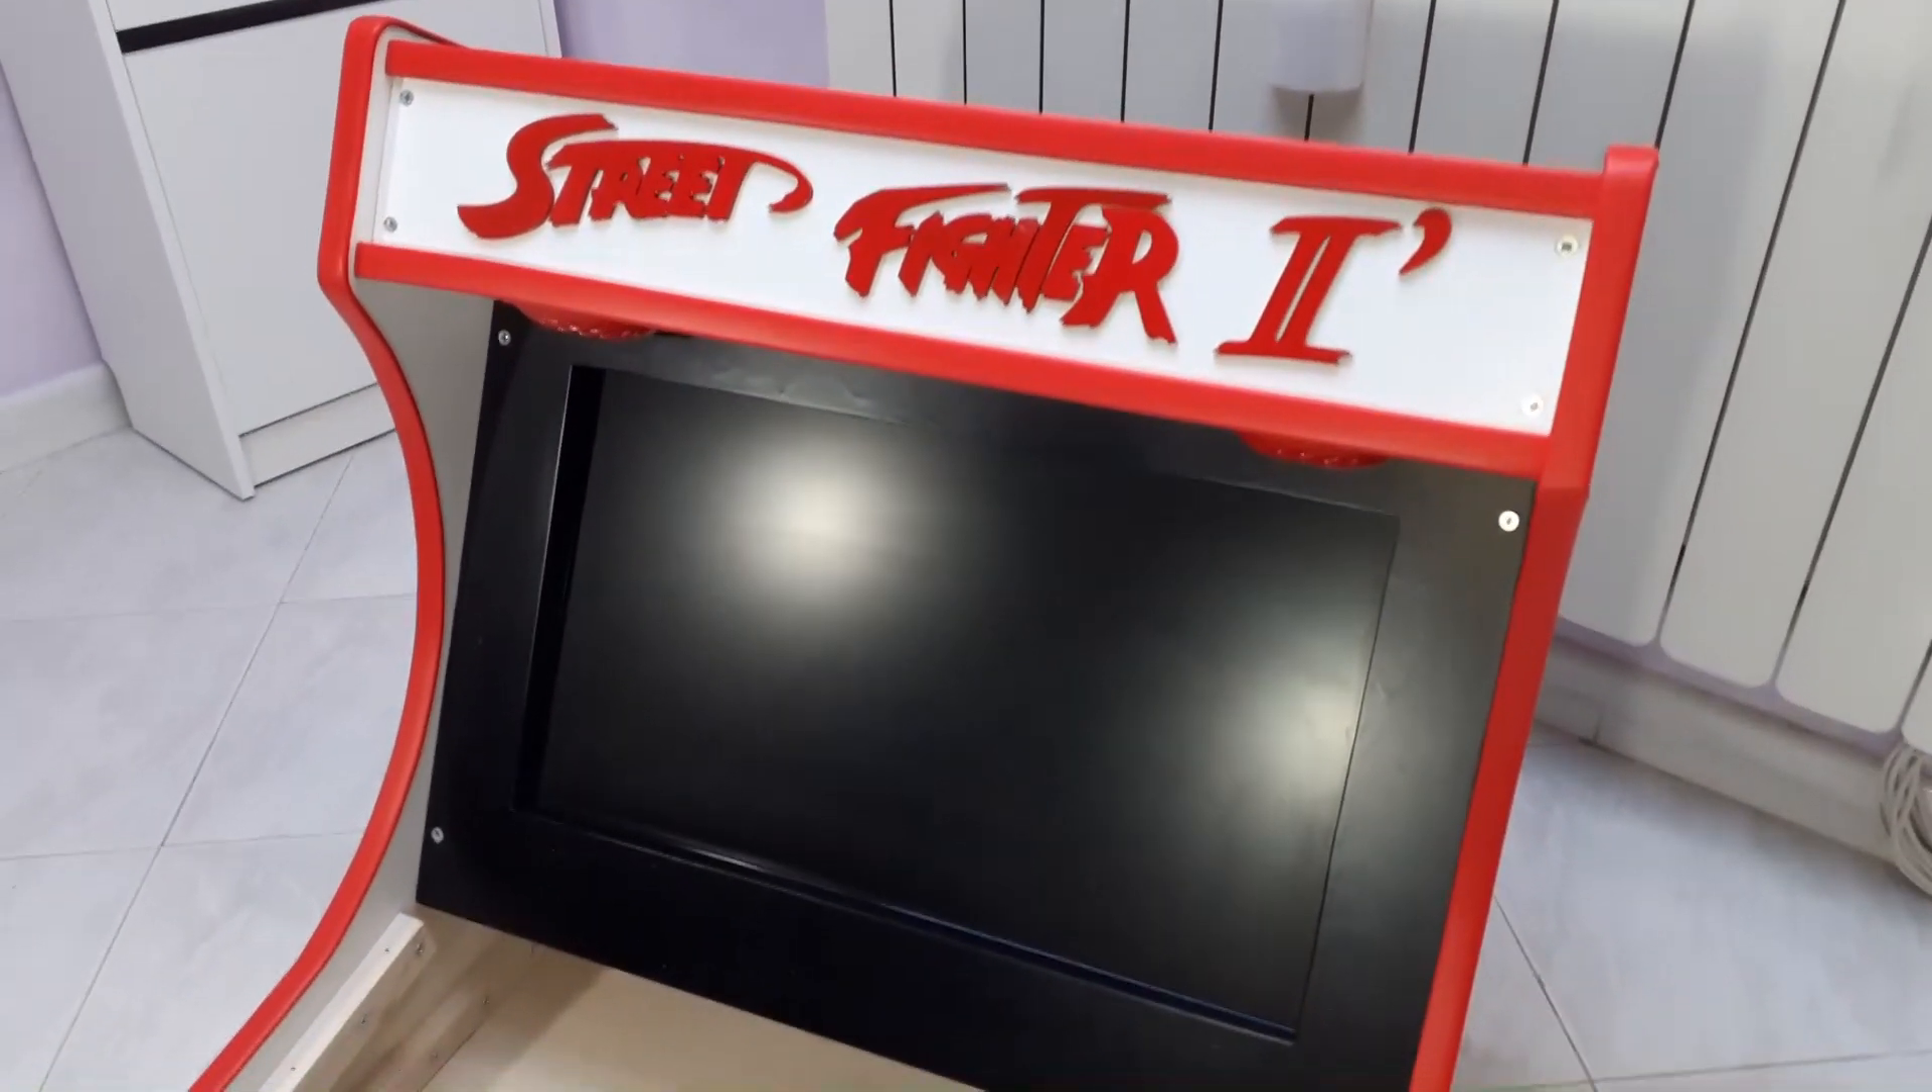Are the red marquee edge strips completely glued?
Yes.